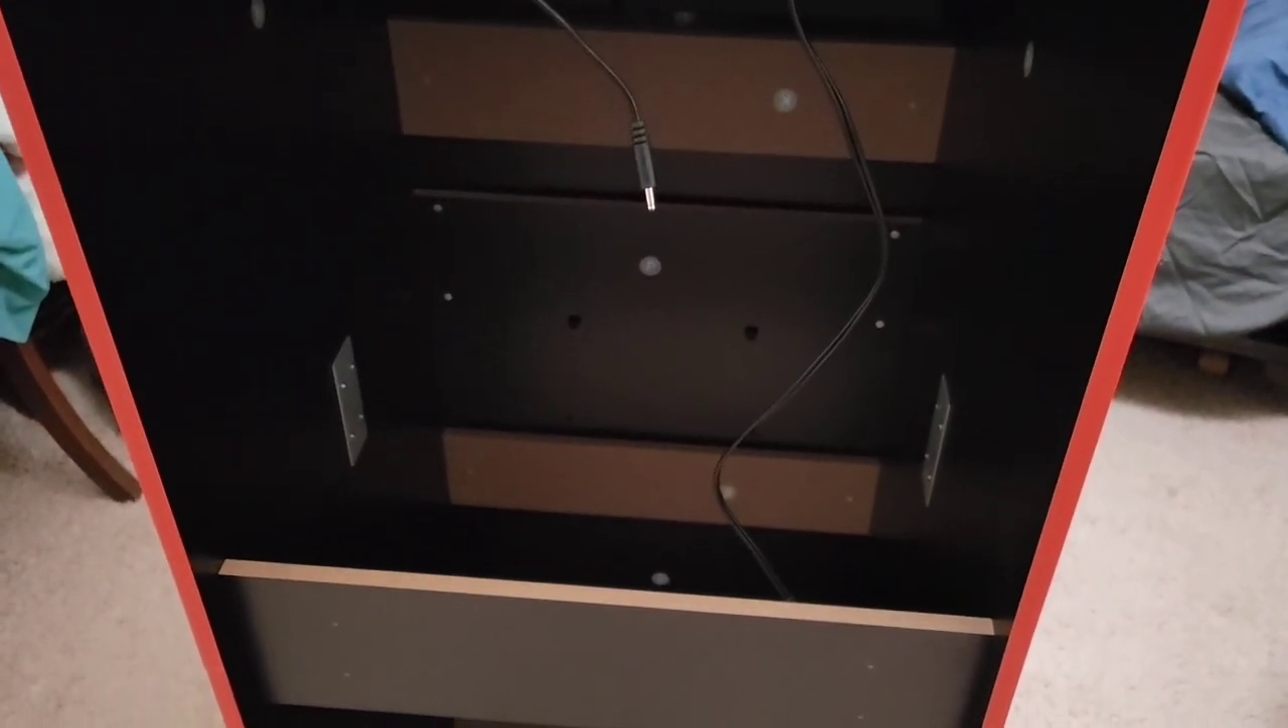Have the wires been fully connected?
No.